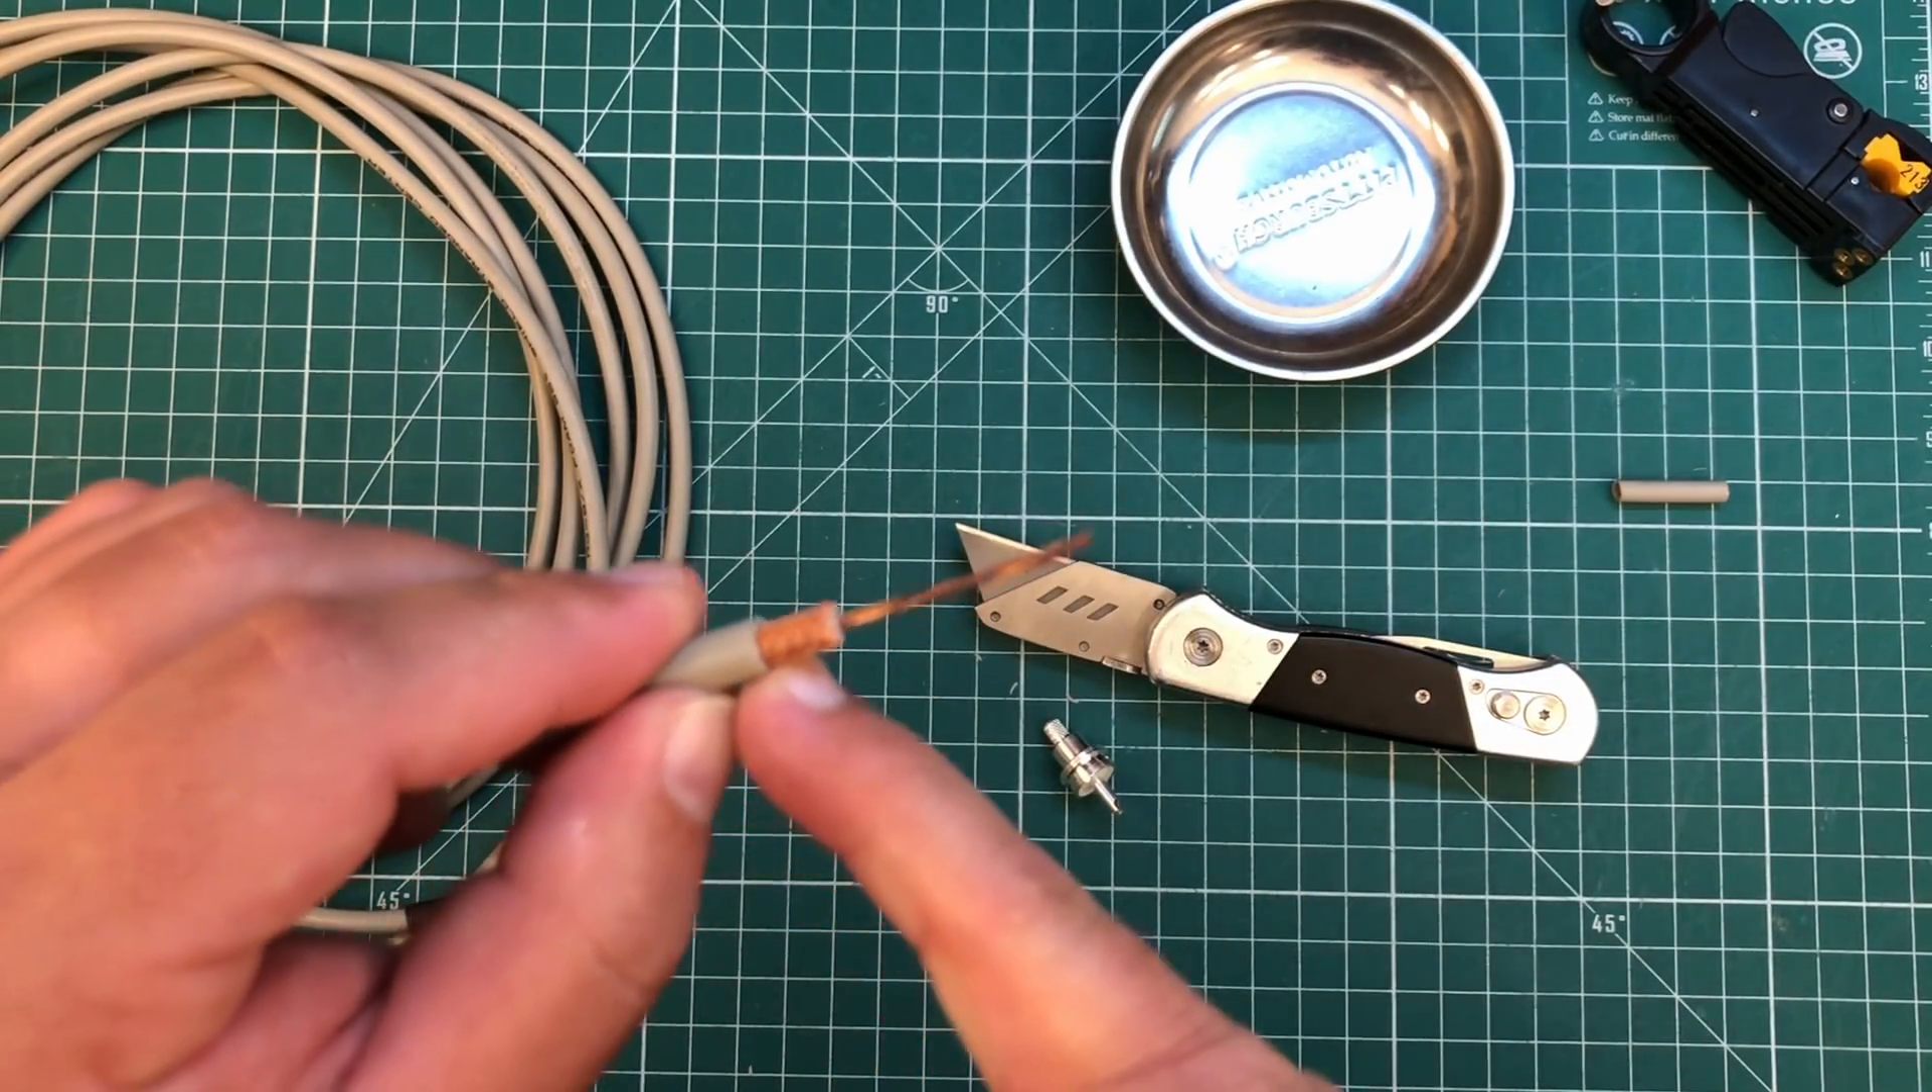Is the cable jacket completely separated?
Yes.